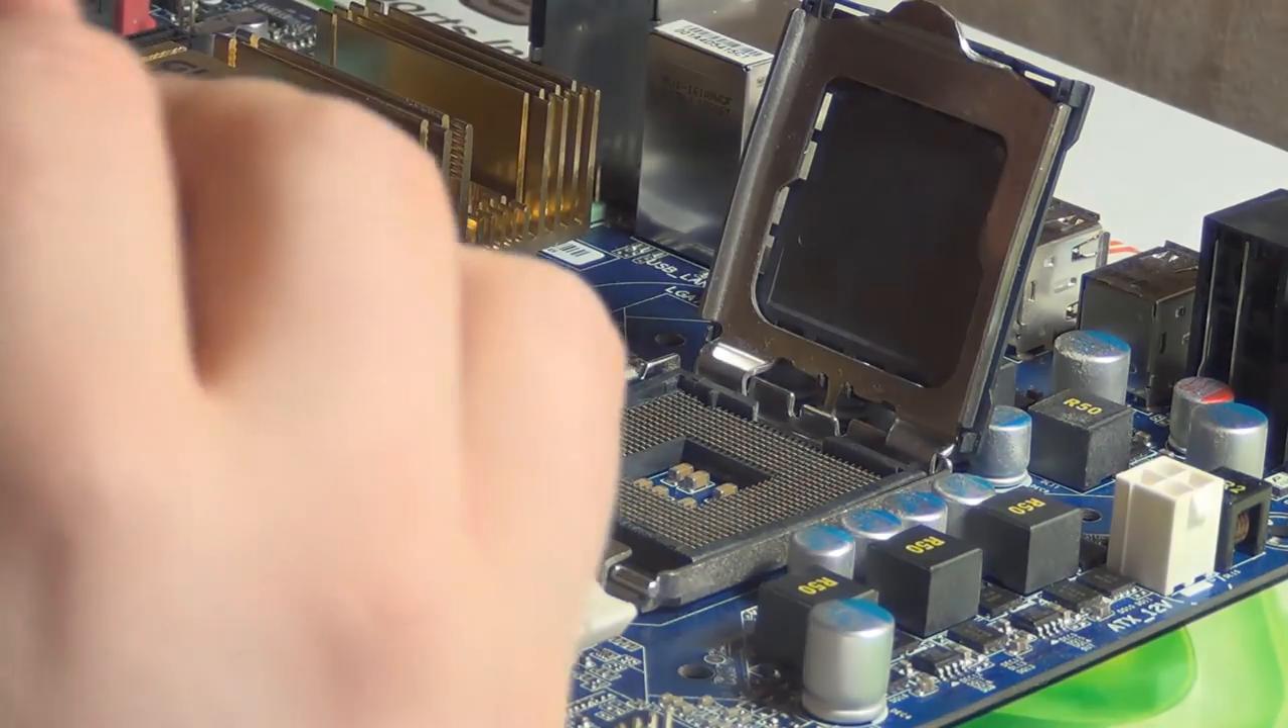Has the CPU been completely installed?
No.